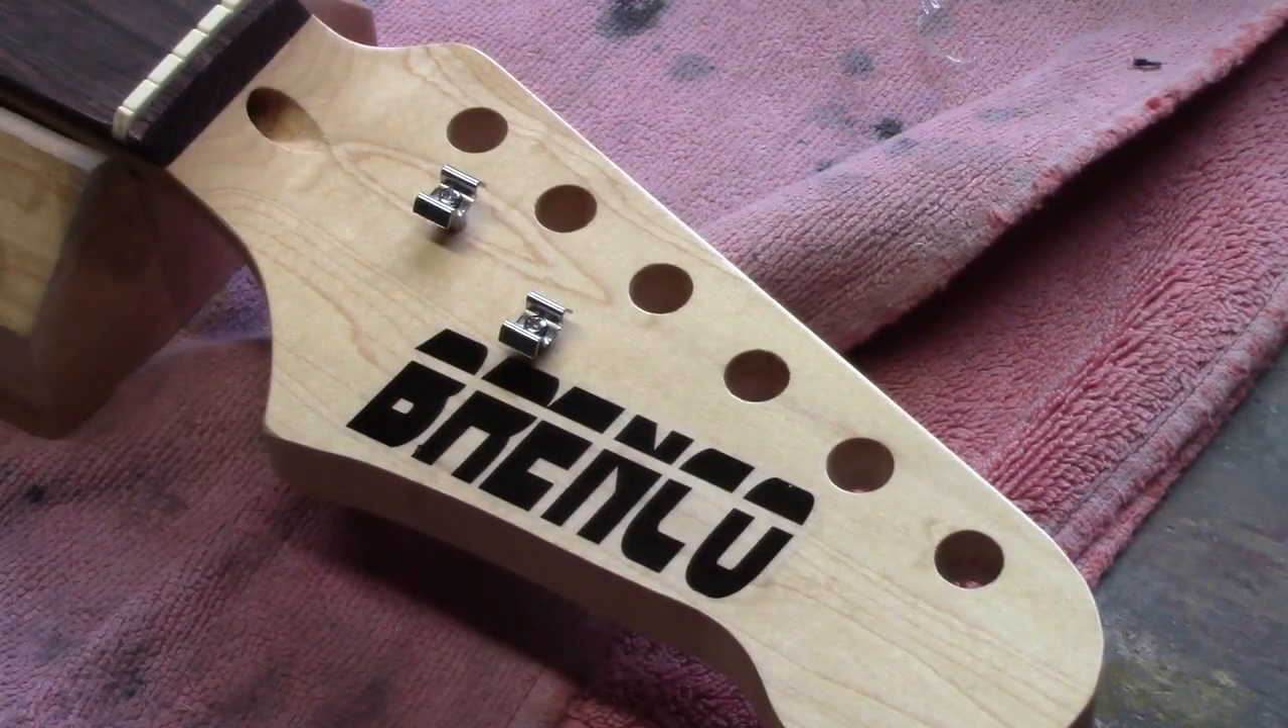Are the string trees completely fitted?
Yes.